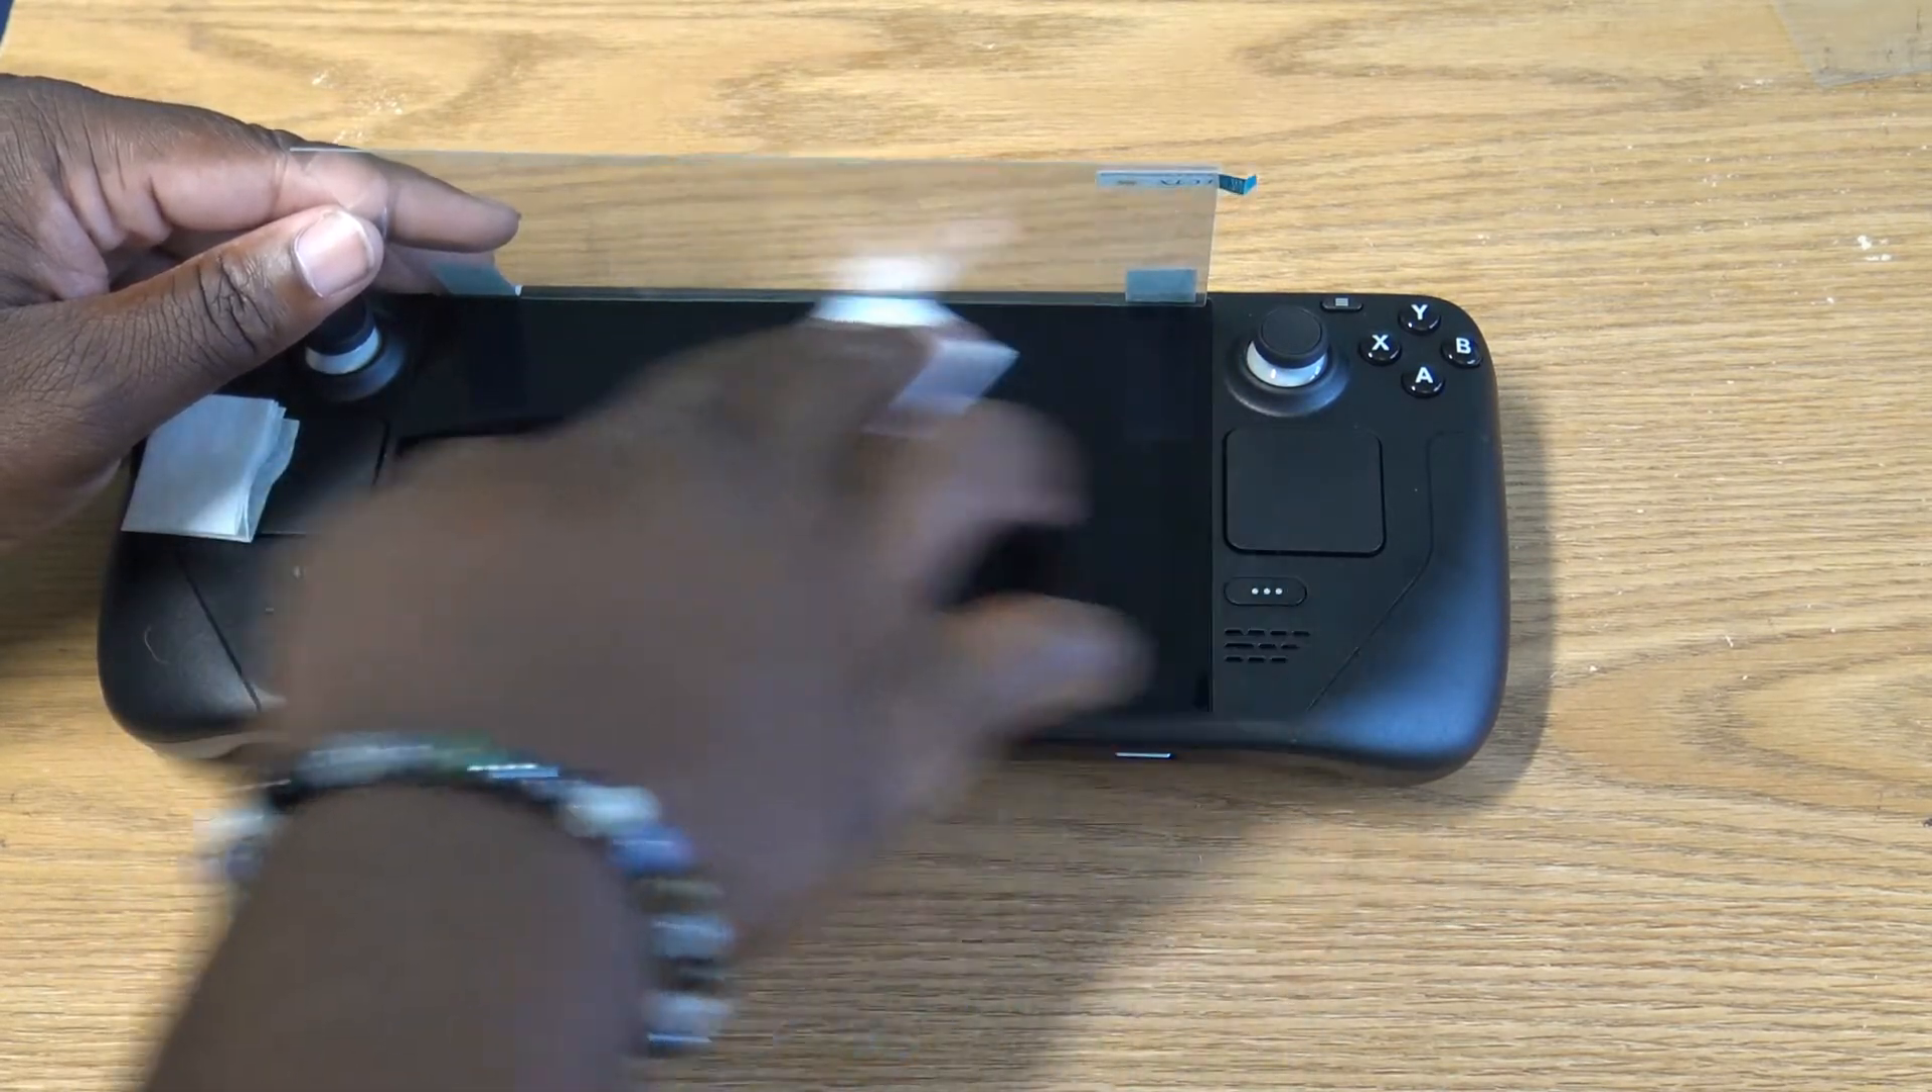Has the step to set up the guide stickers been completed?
Yes.